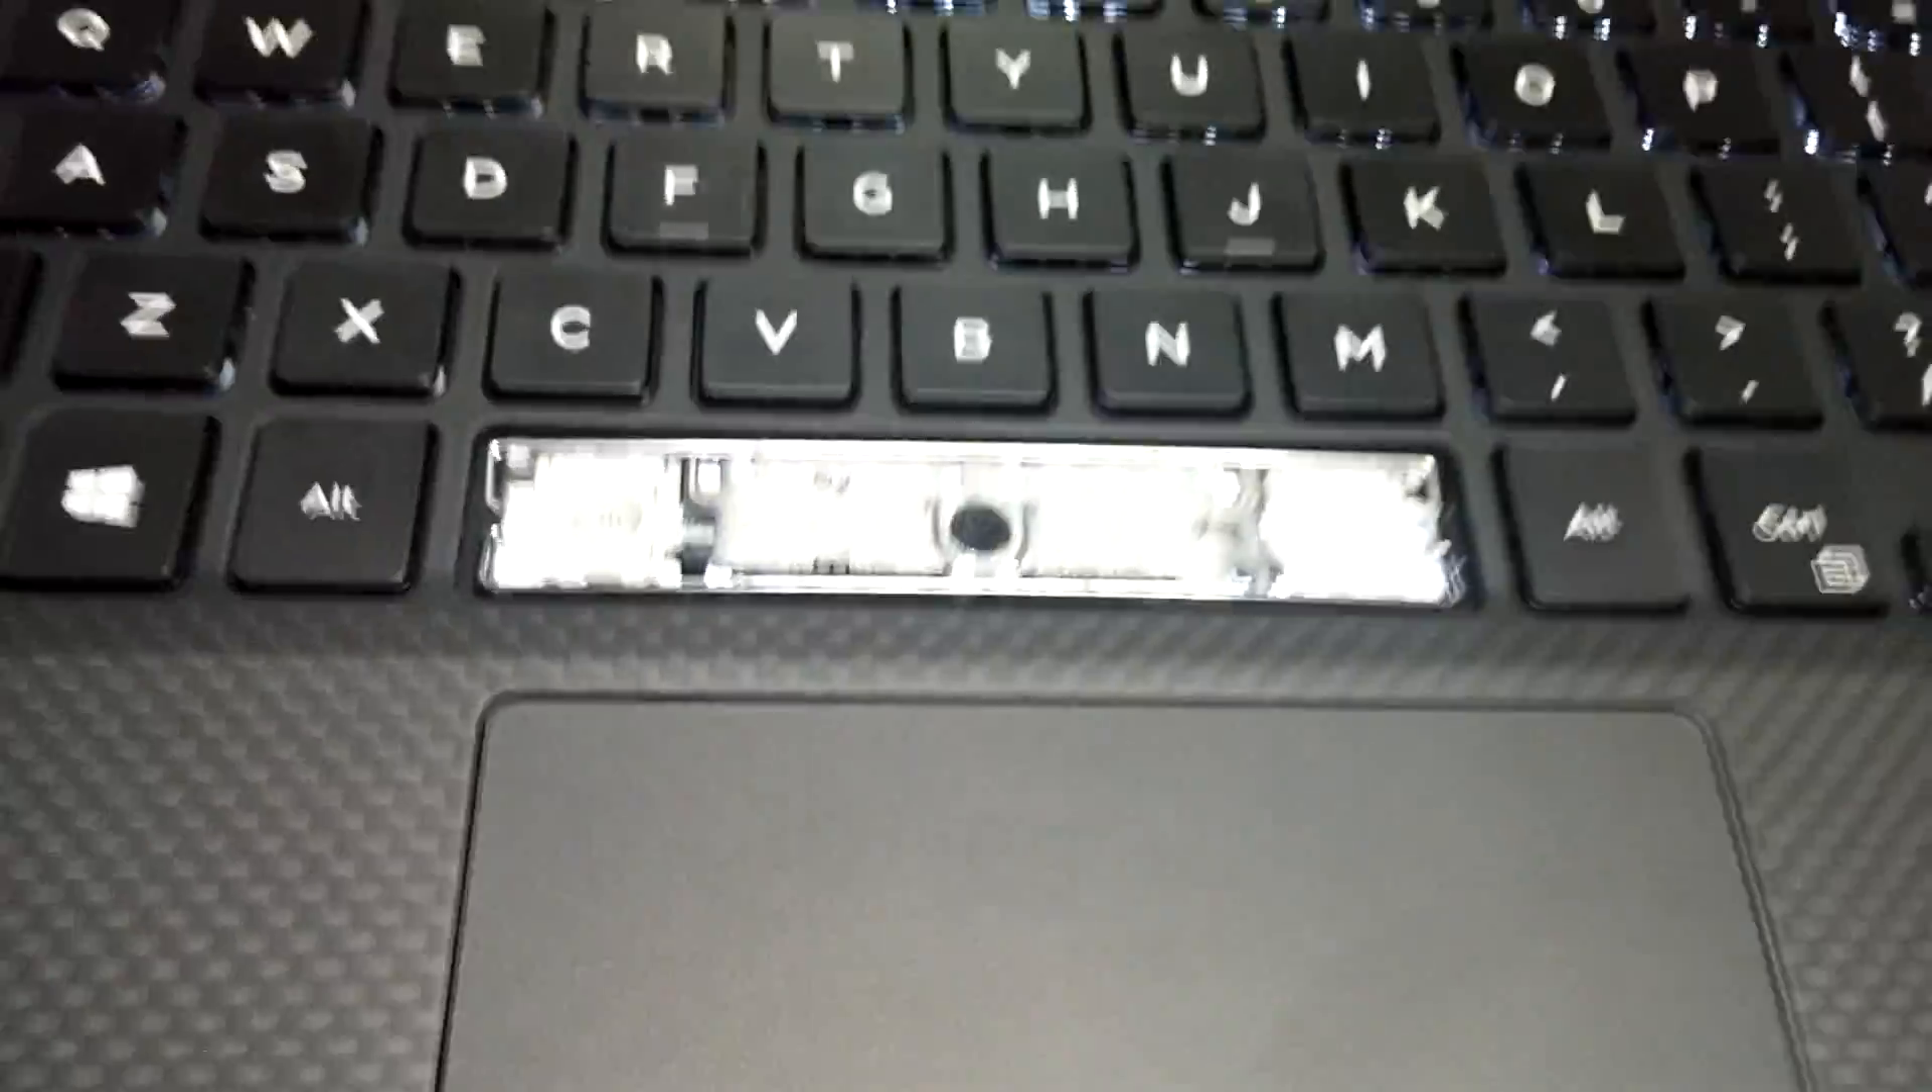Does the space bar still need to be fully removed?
No.